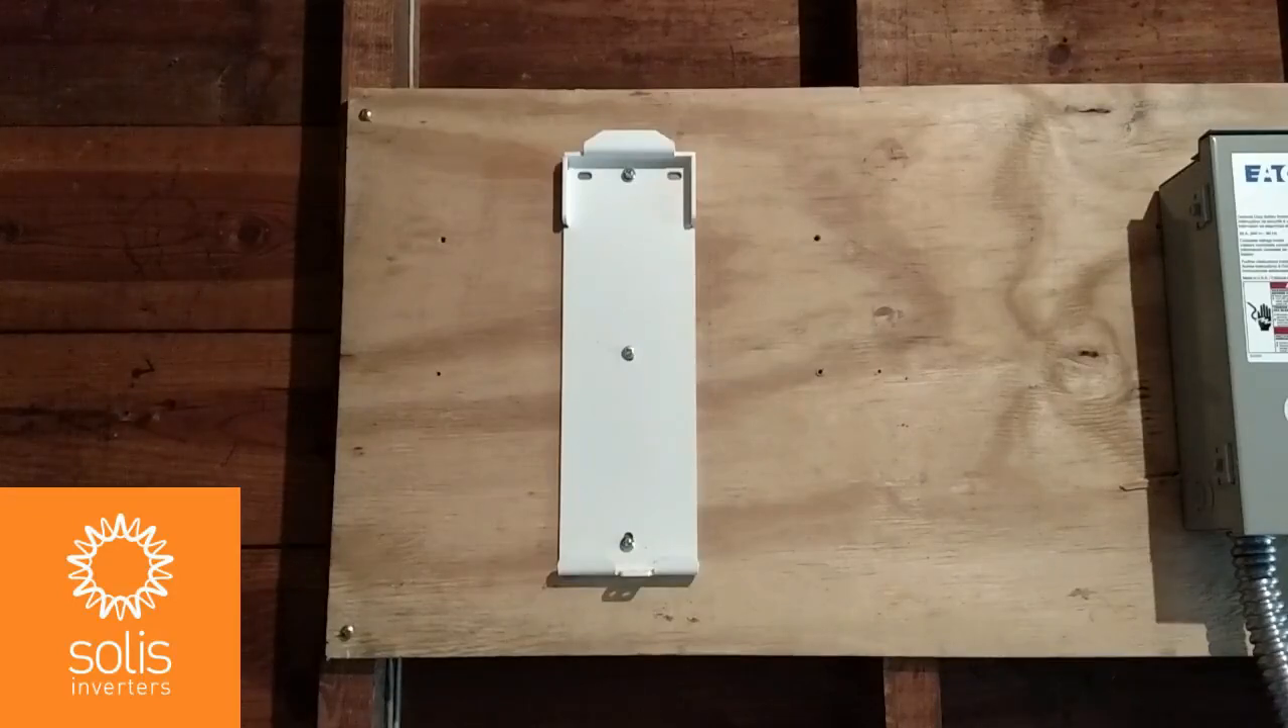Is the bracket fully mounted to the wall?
Yes.